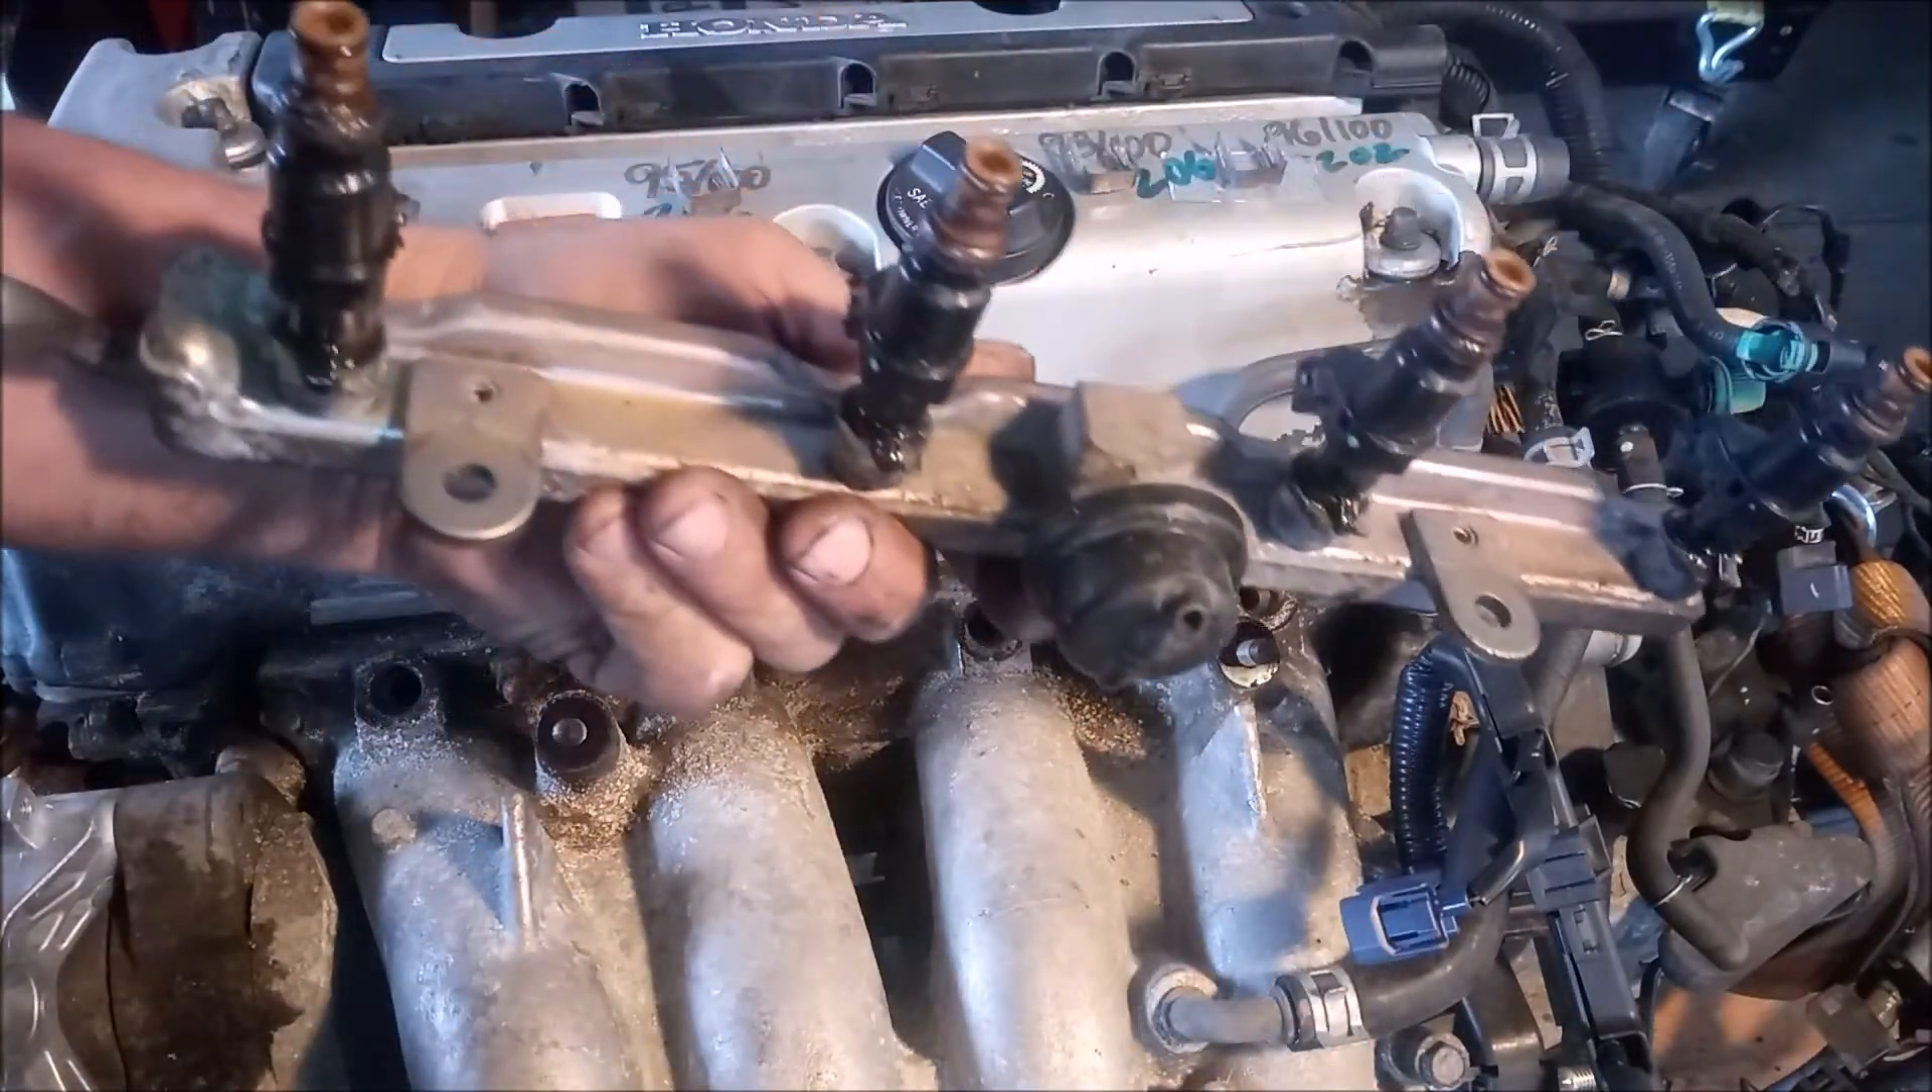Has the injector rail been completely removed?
Yes.